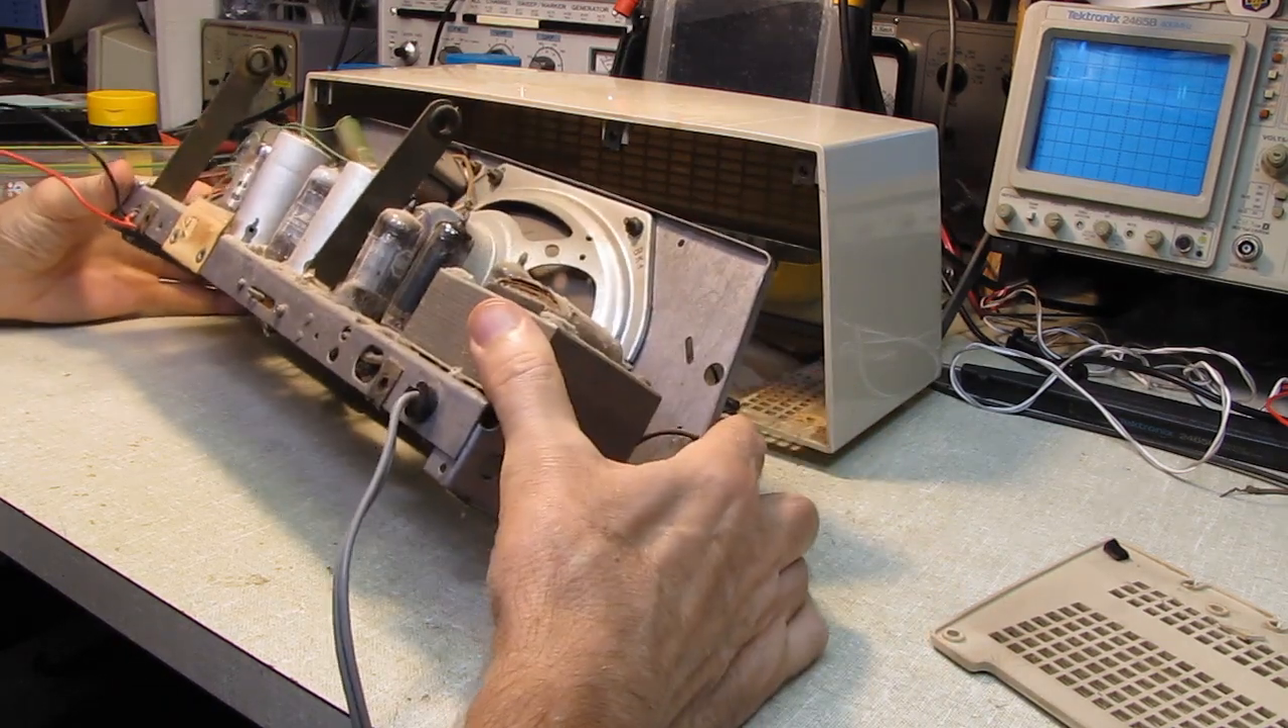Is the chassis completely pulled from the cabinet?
Yes.